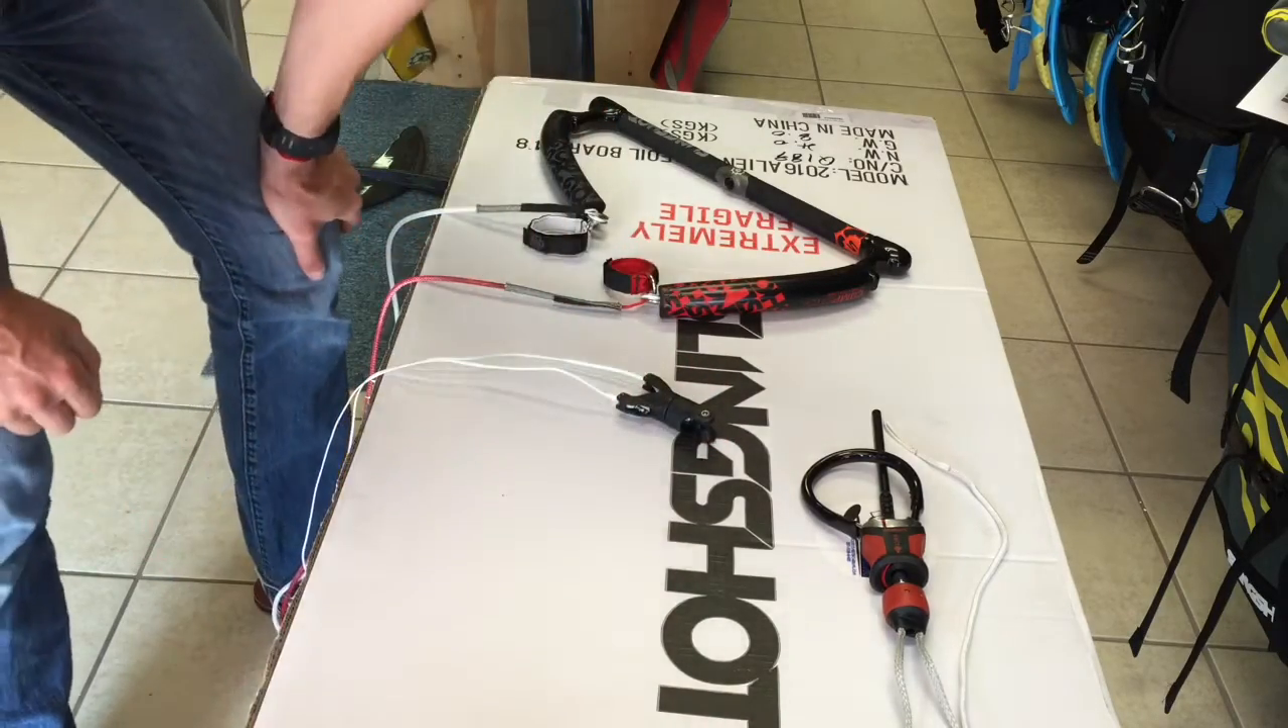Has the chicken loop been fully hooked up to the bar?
No.